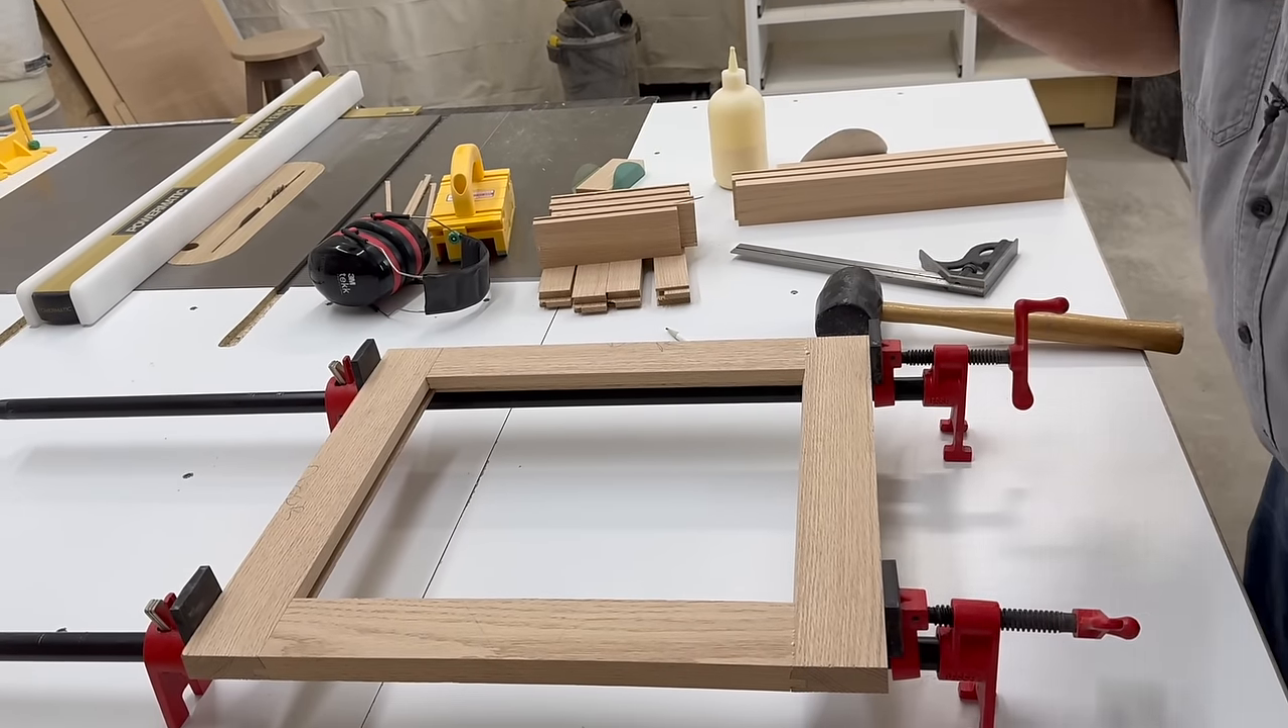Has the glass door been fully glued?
Yes.